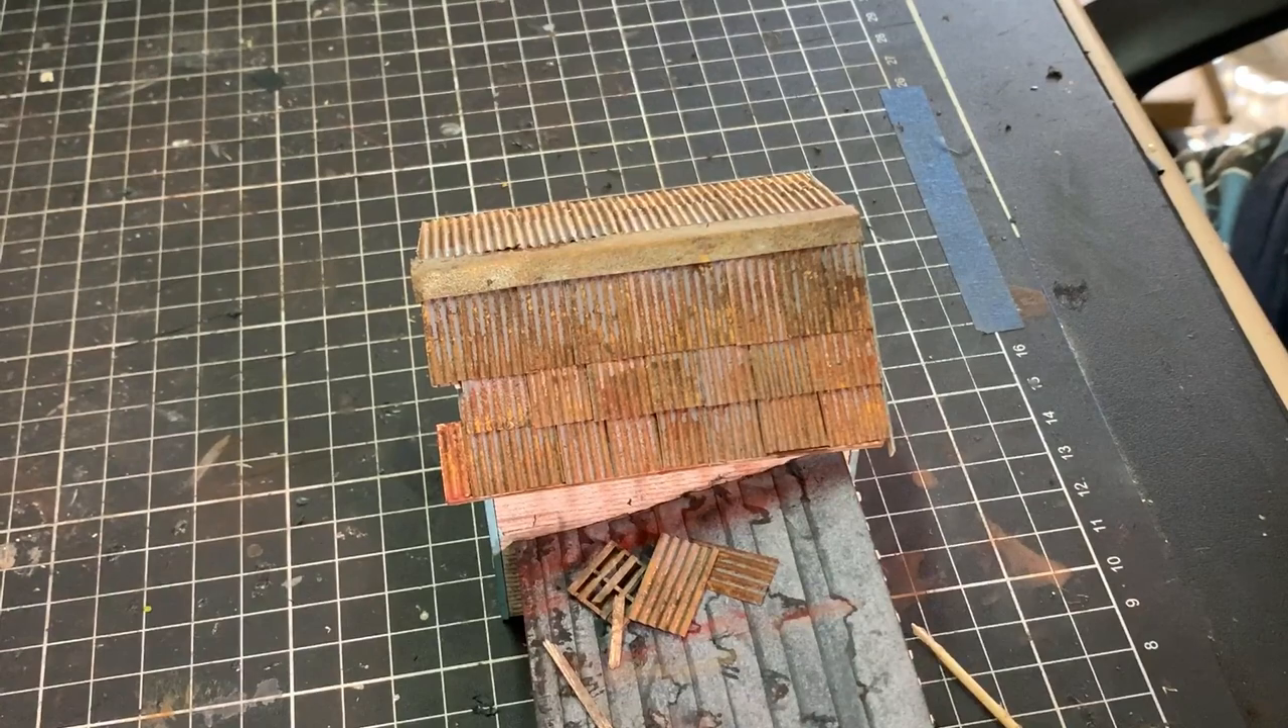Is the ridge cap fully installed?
Yes.